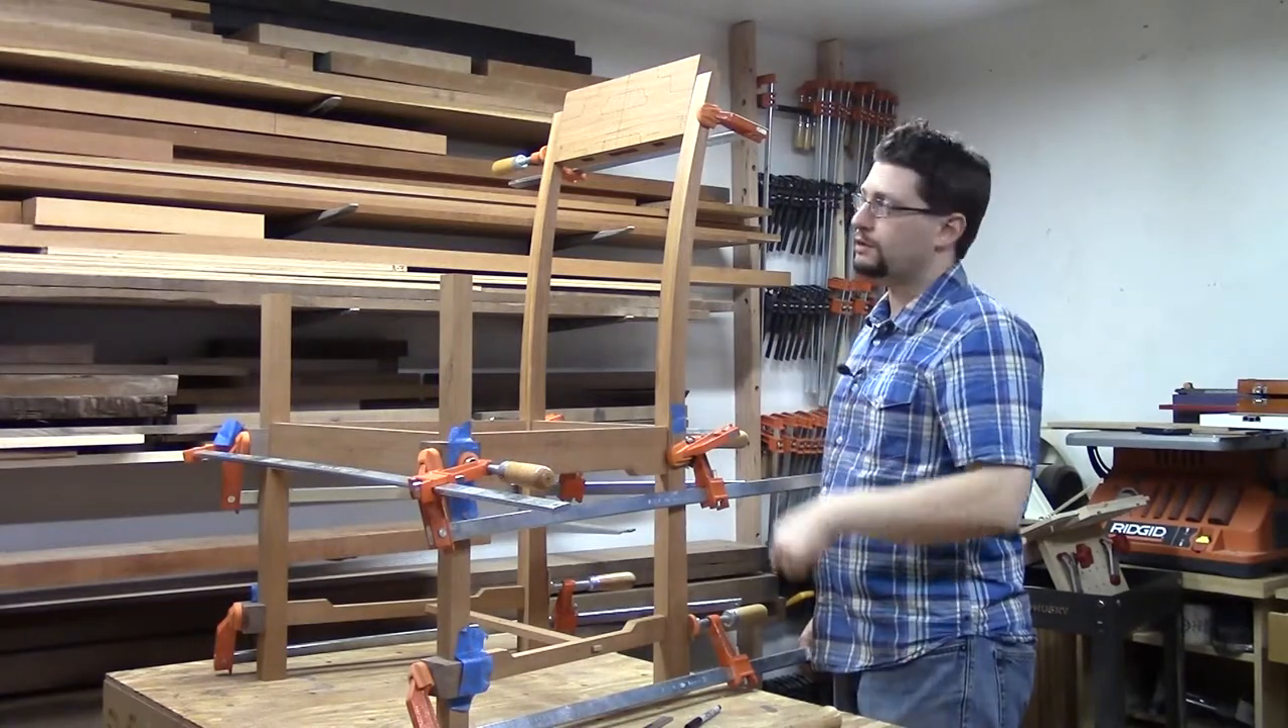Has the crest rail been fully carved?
No.